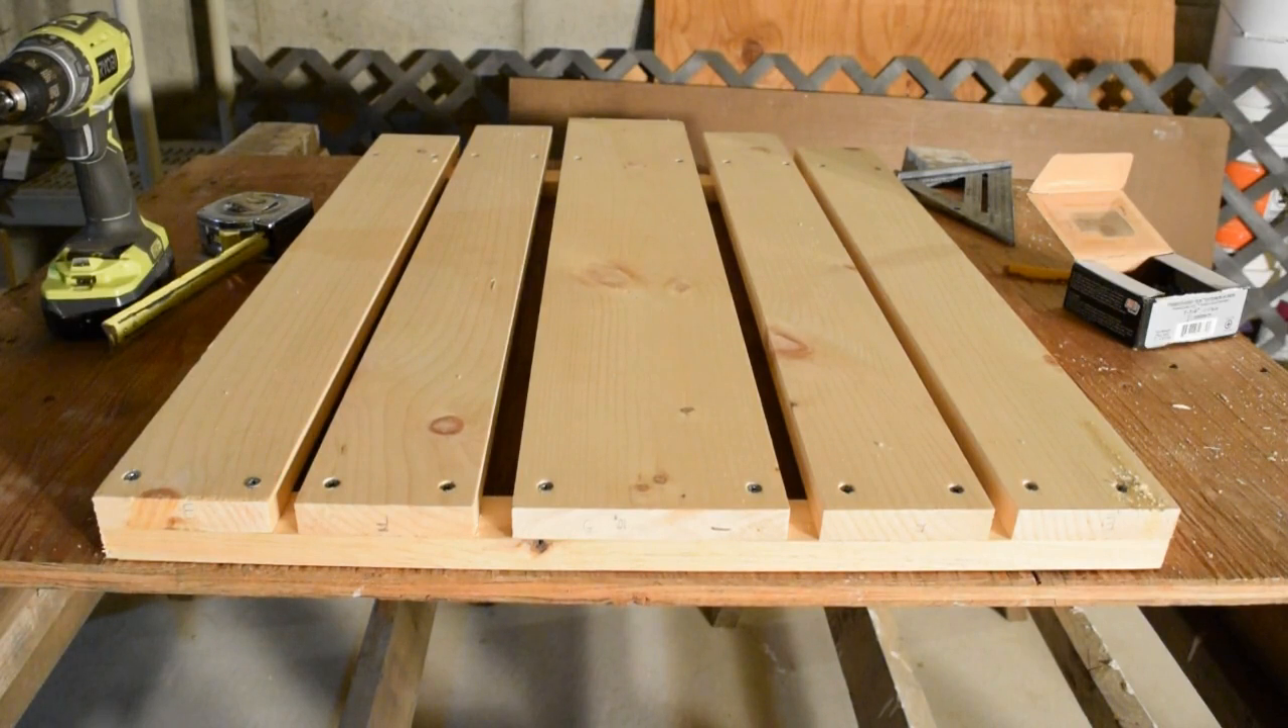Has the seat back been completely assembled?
Yes.